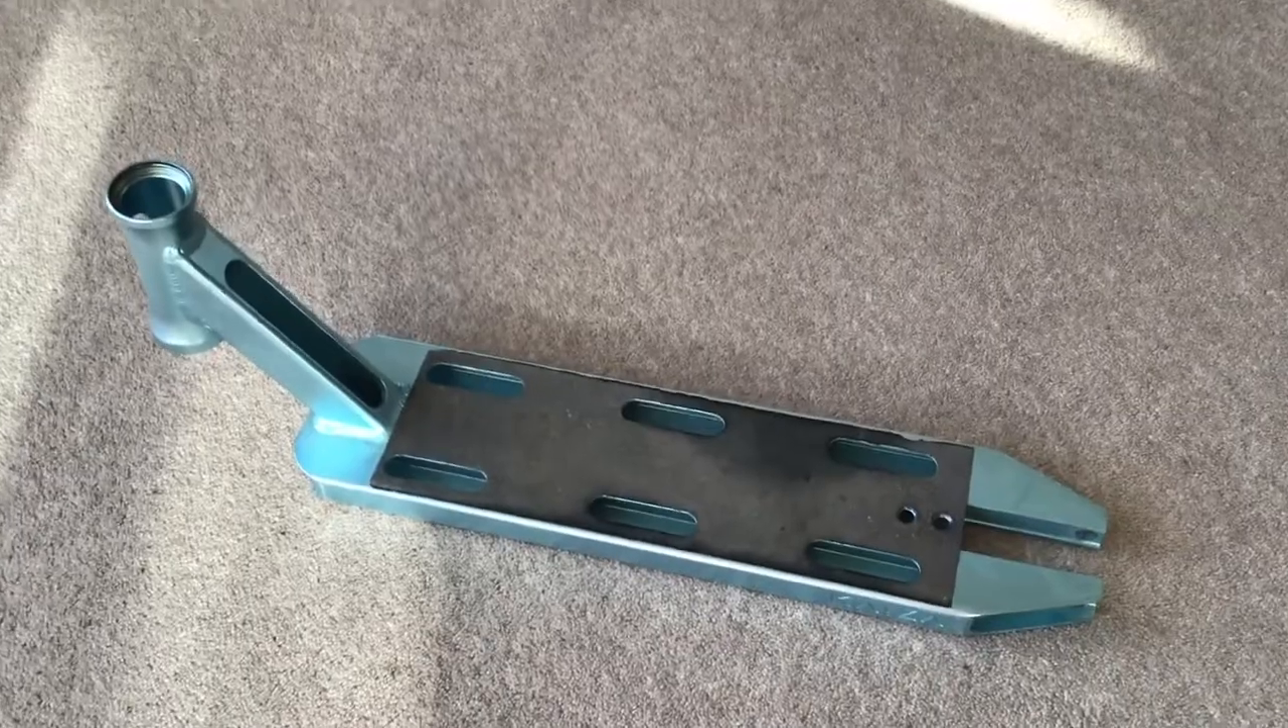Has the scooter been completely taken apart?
Yes.